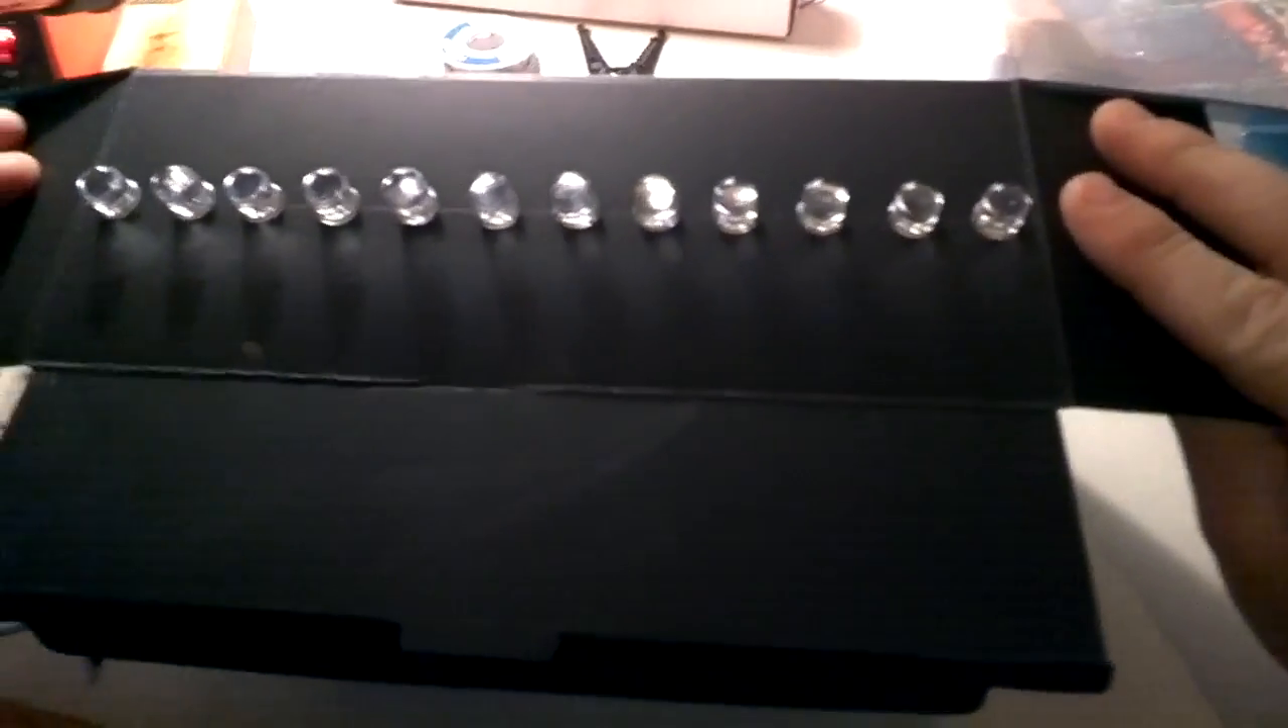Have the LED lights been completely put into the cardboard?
Yes.